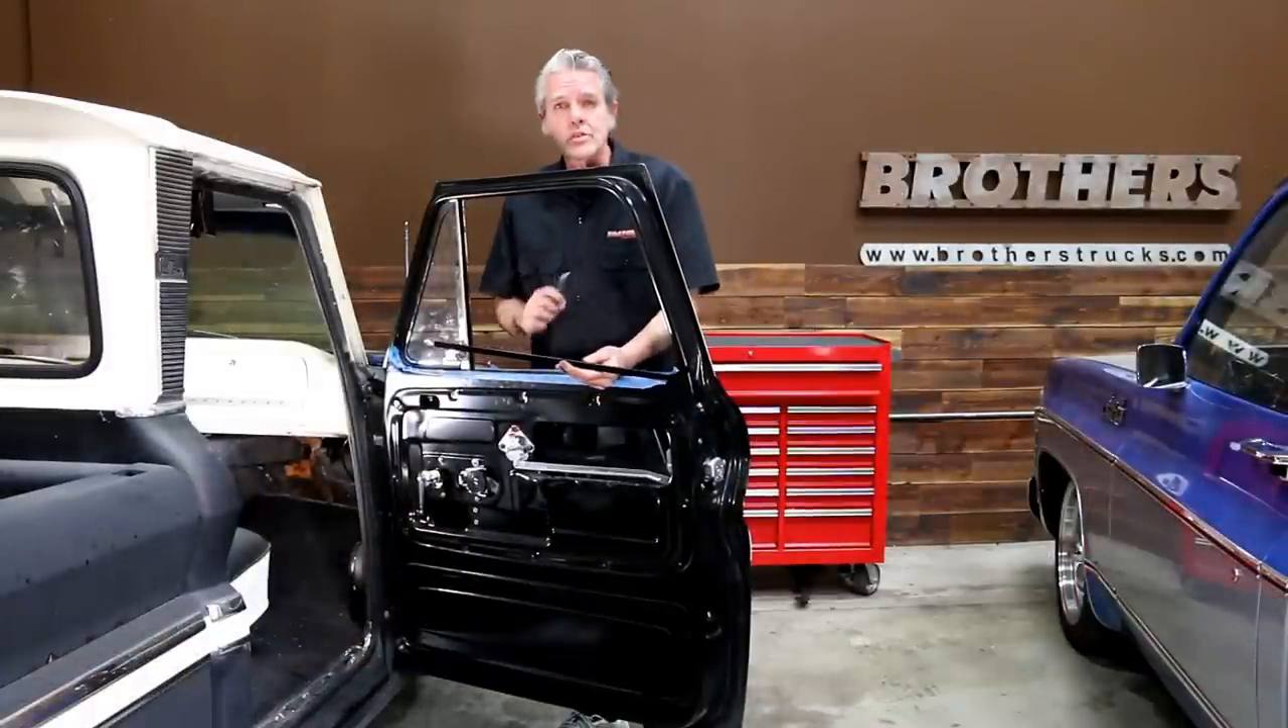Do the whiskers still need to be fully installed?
Yes.